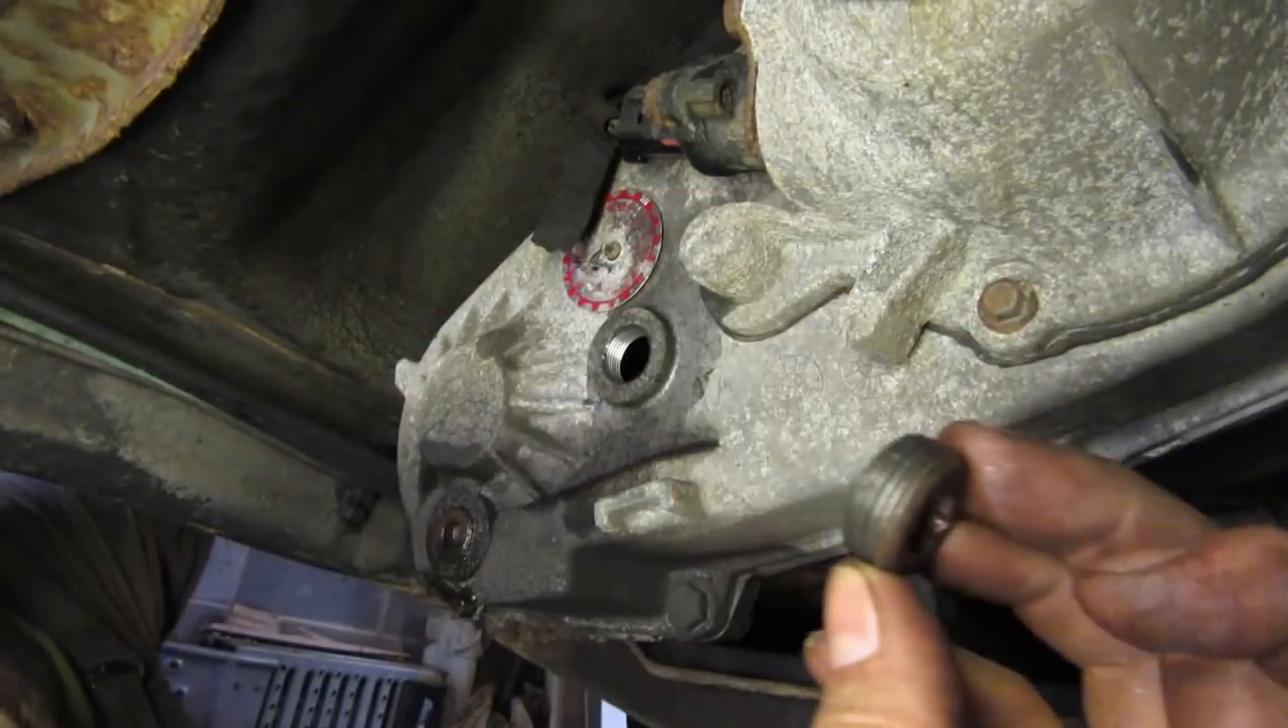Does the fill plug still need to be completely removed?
No.